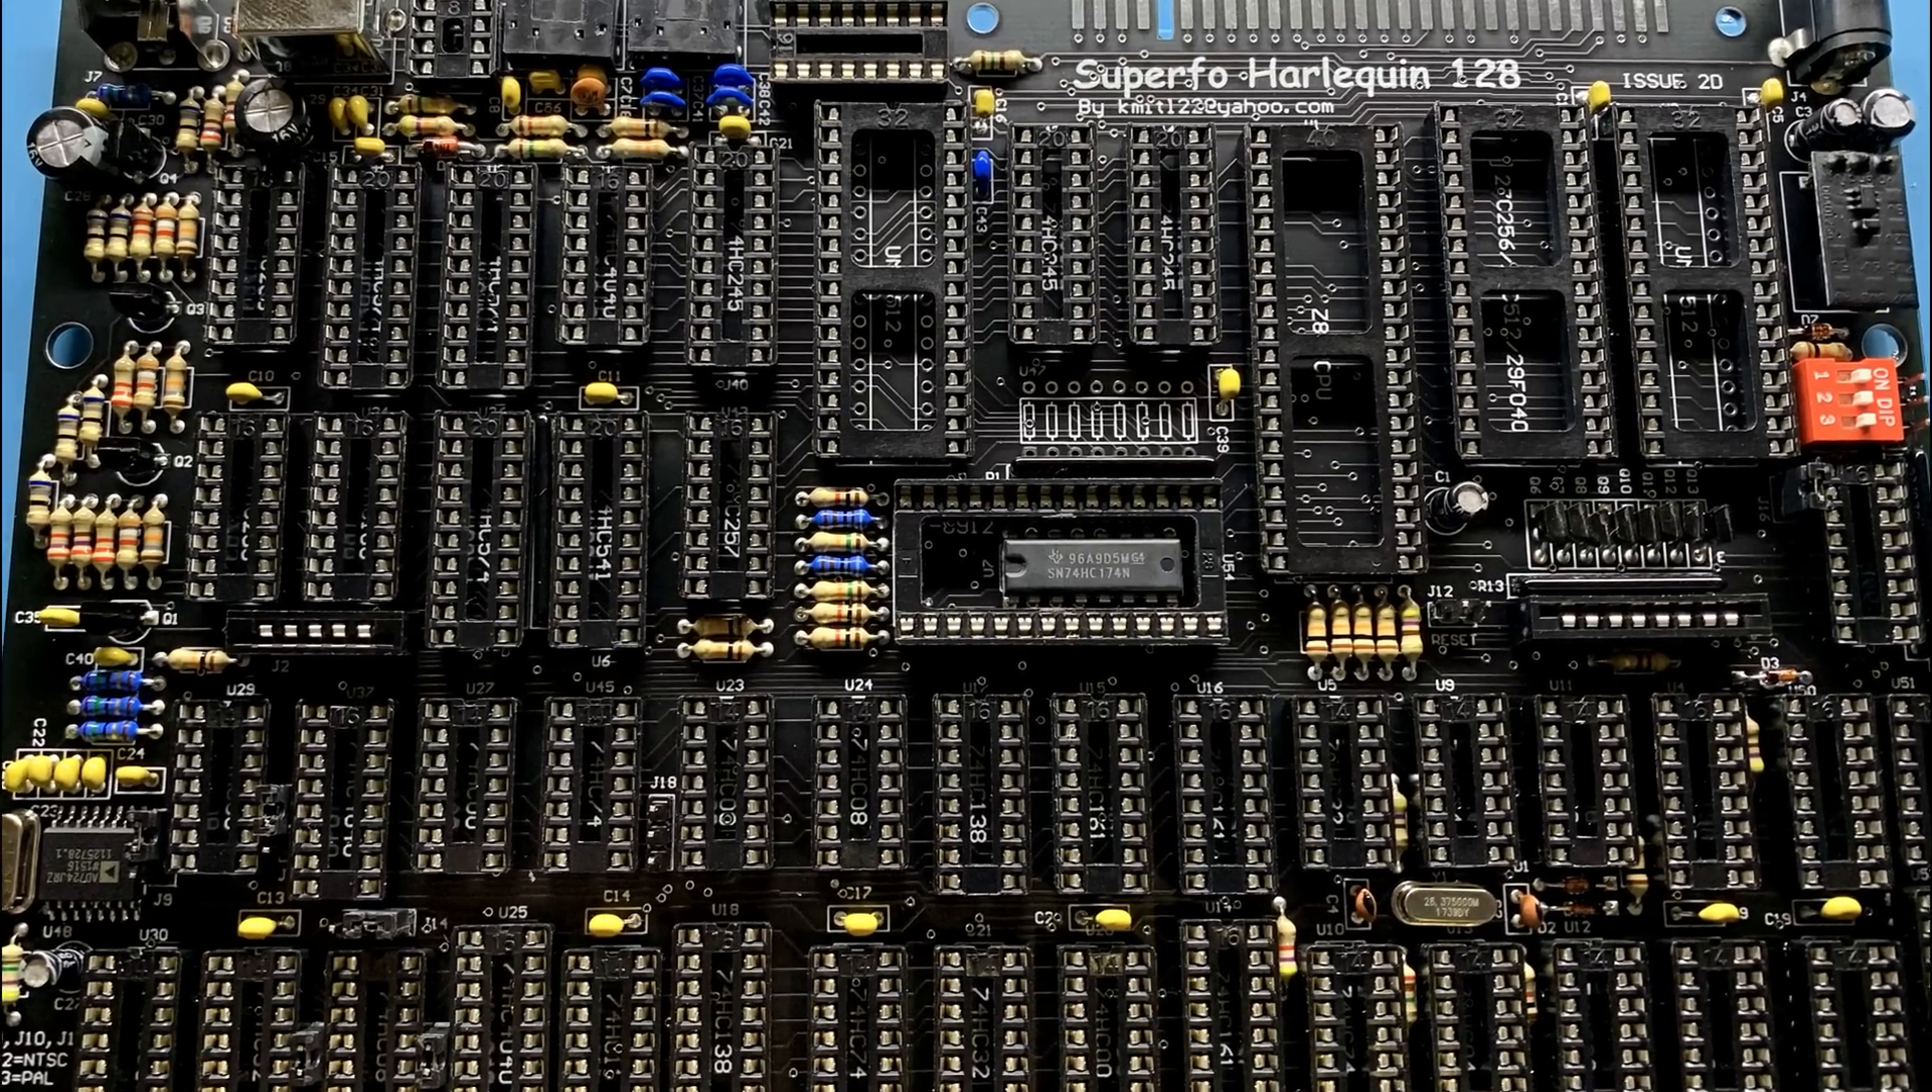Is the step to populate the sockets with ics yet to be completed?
Yes.